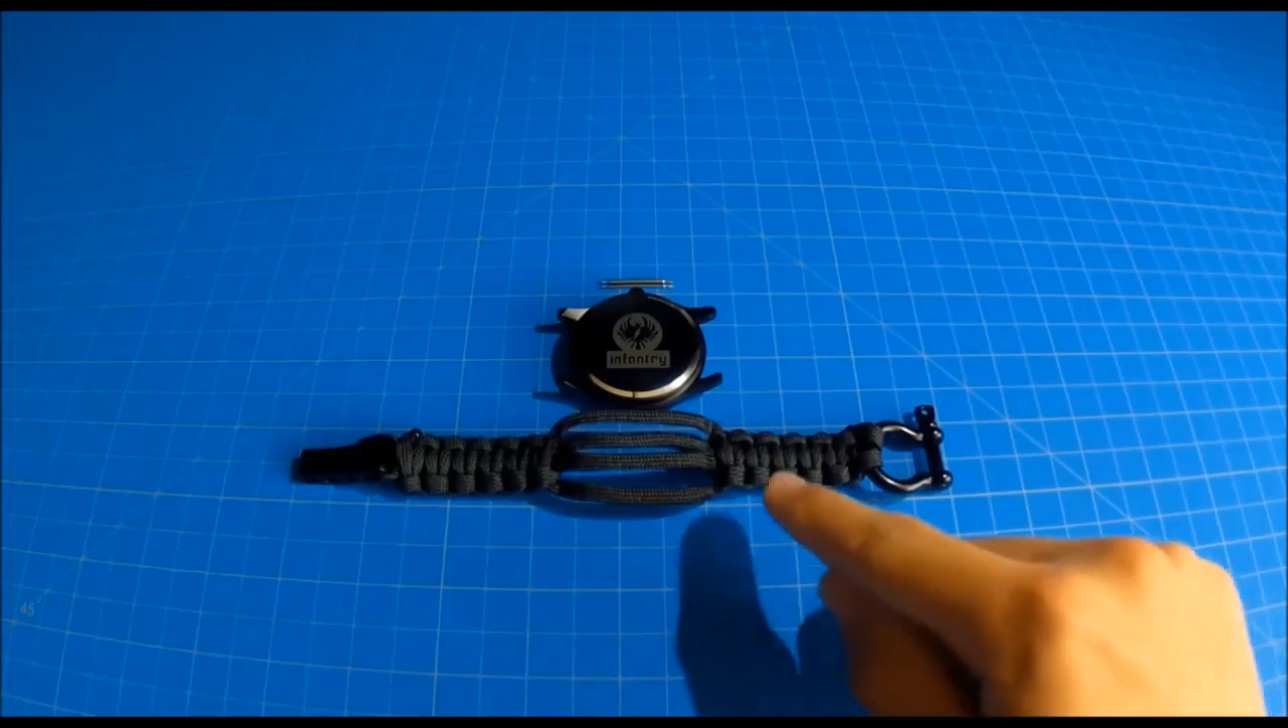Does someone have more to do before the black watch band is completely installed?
Yes.